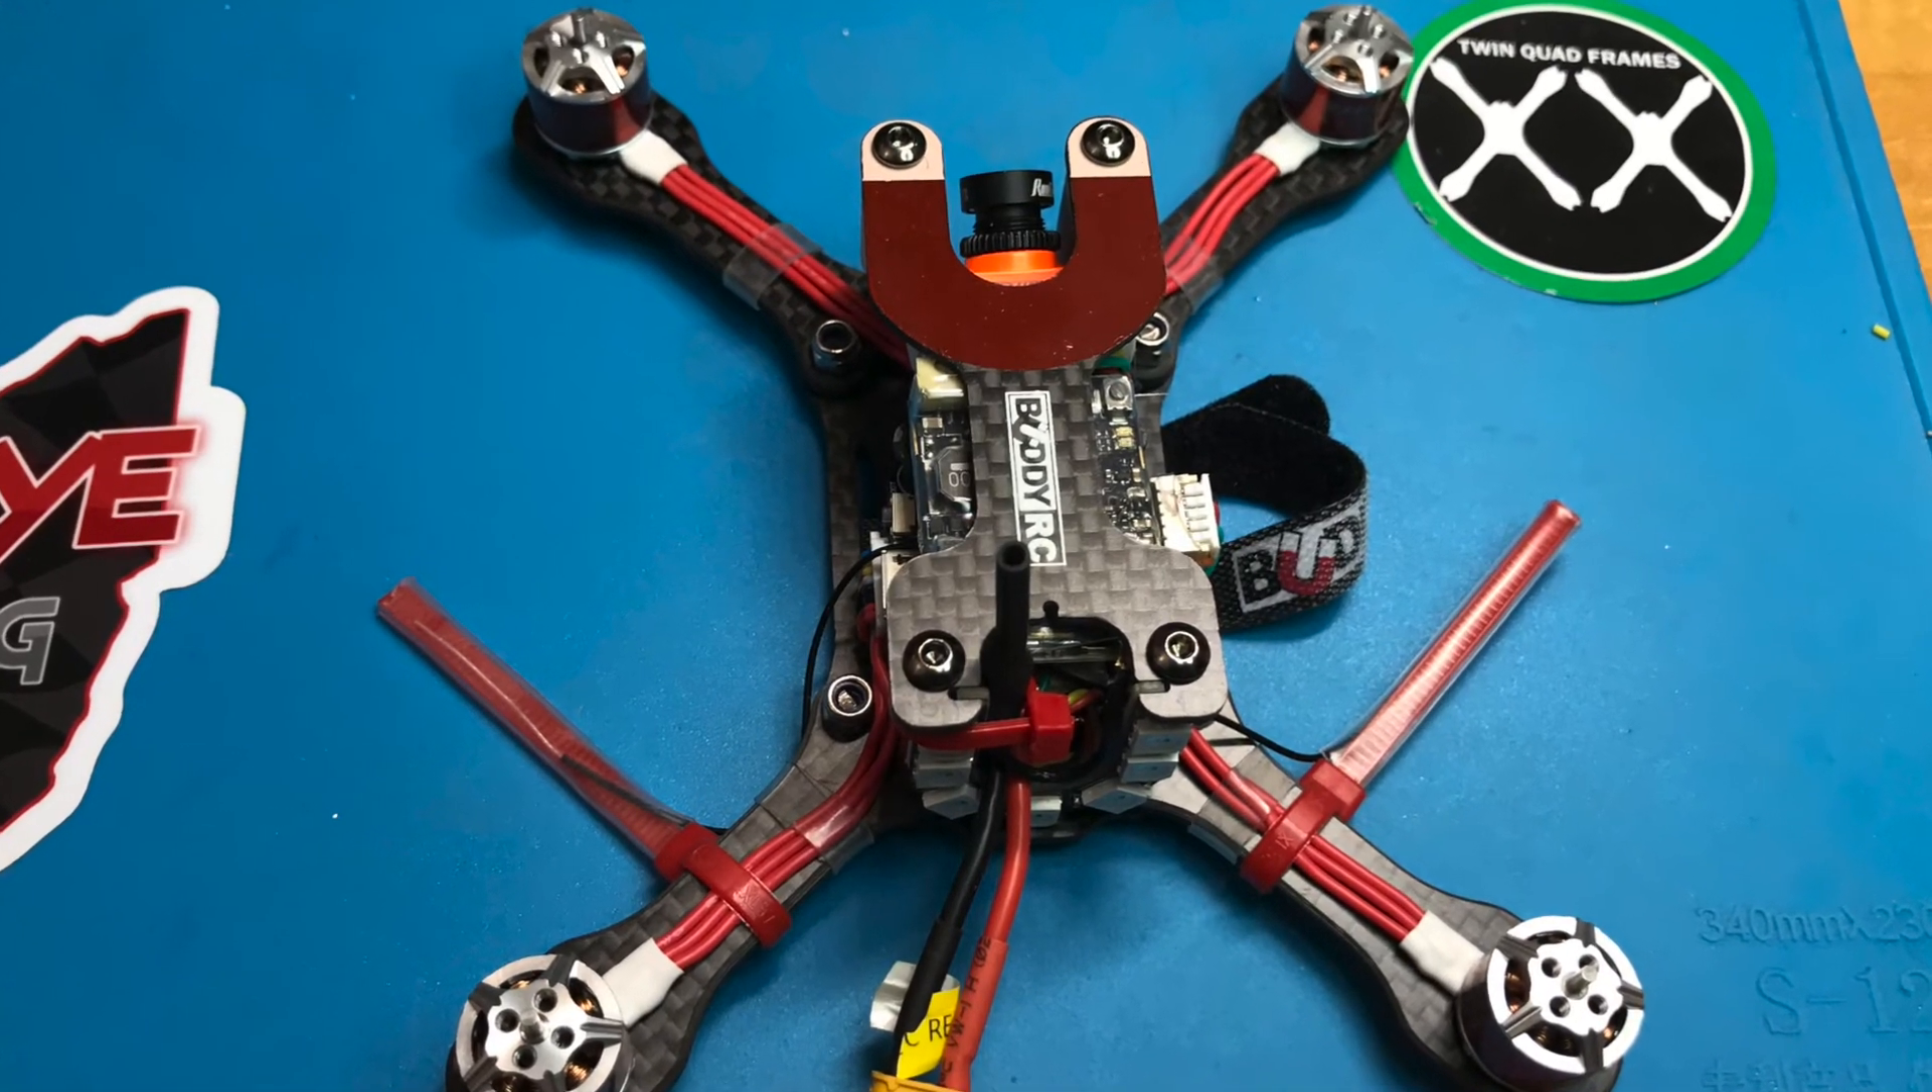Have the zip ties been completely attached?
Yes.